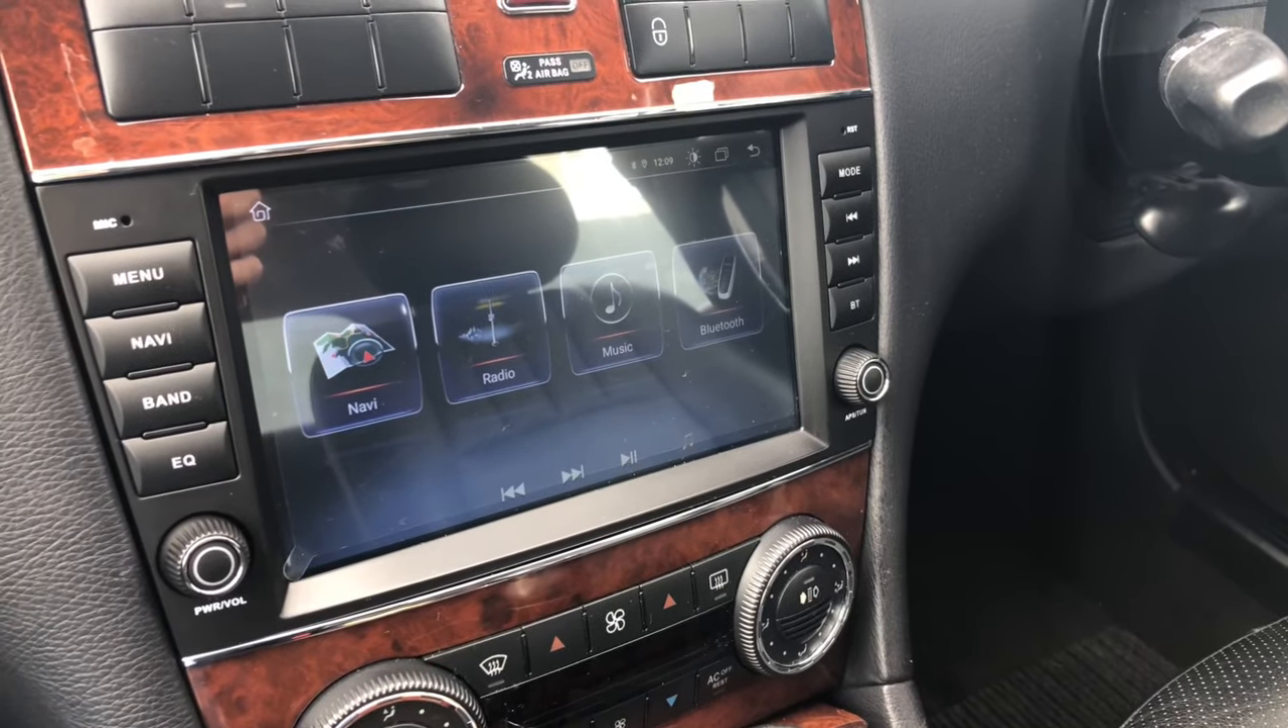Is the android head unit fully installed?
Yes.